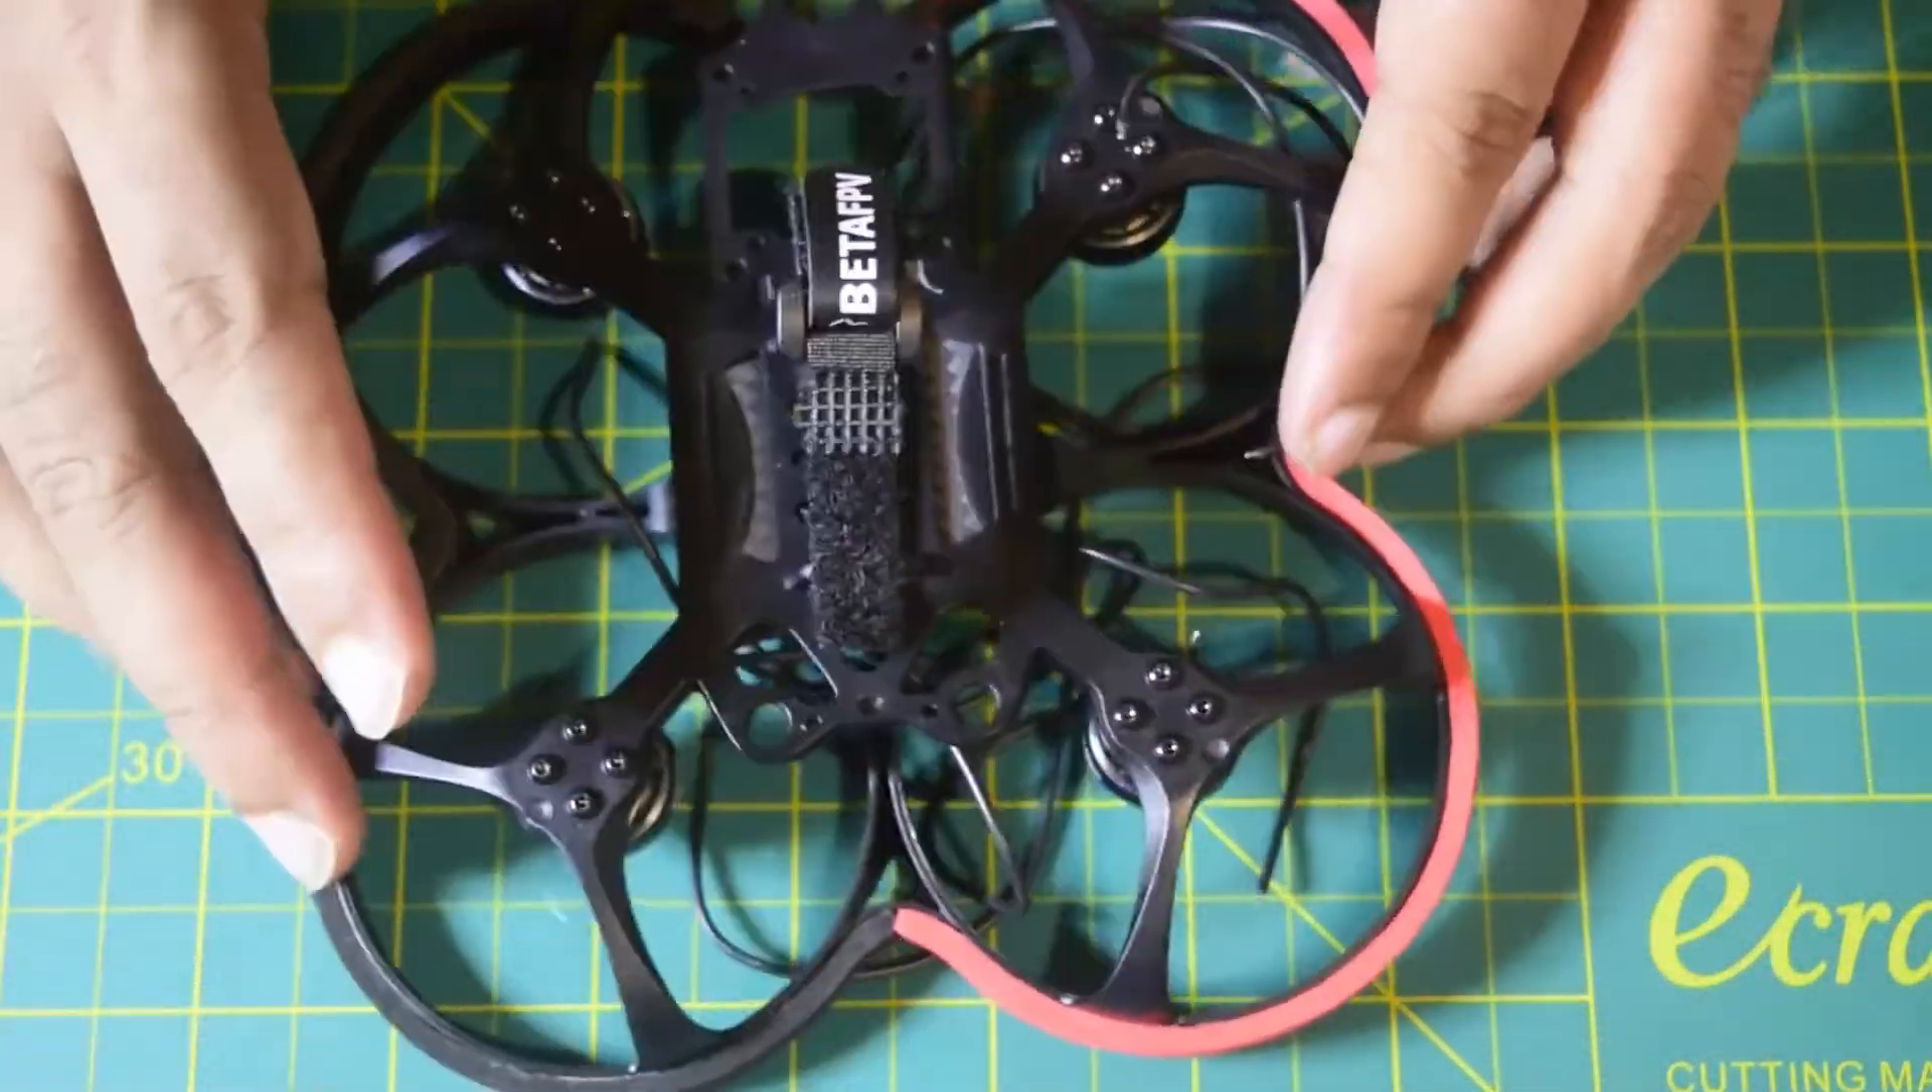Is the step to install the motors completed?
Yes.